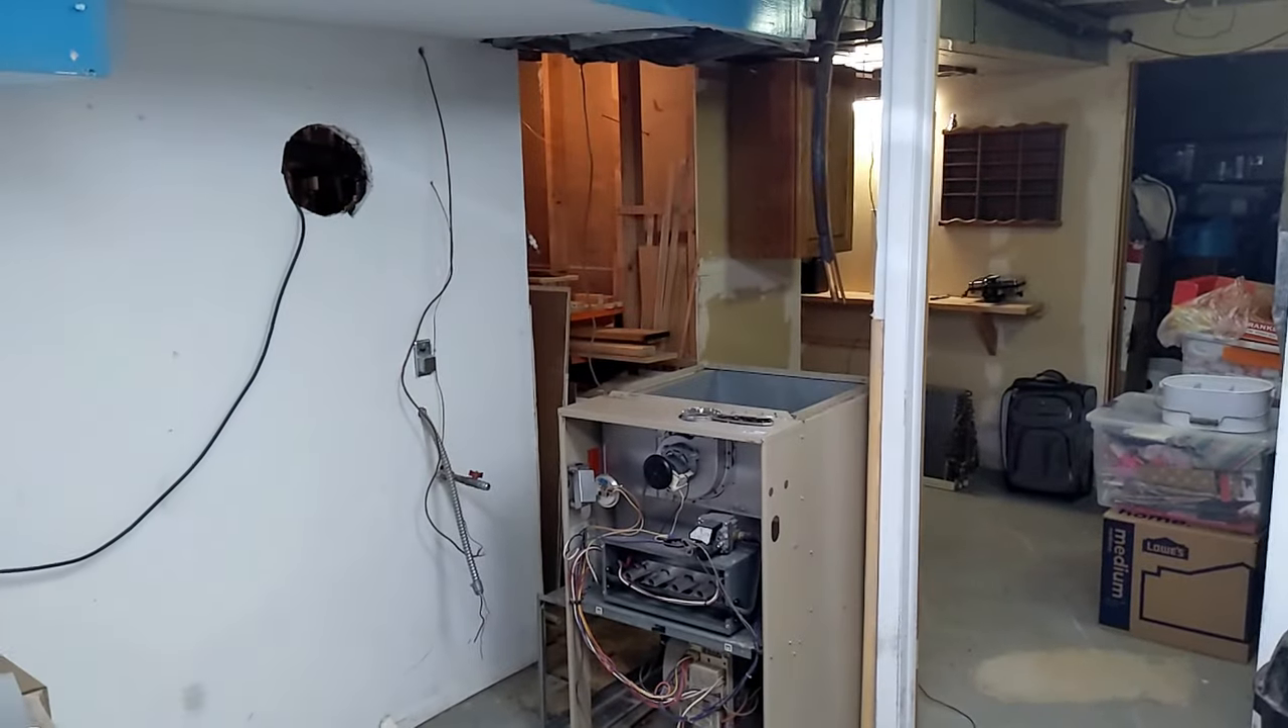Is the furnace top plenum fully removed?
Yes.